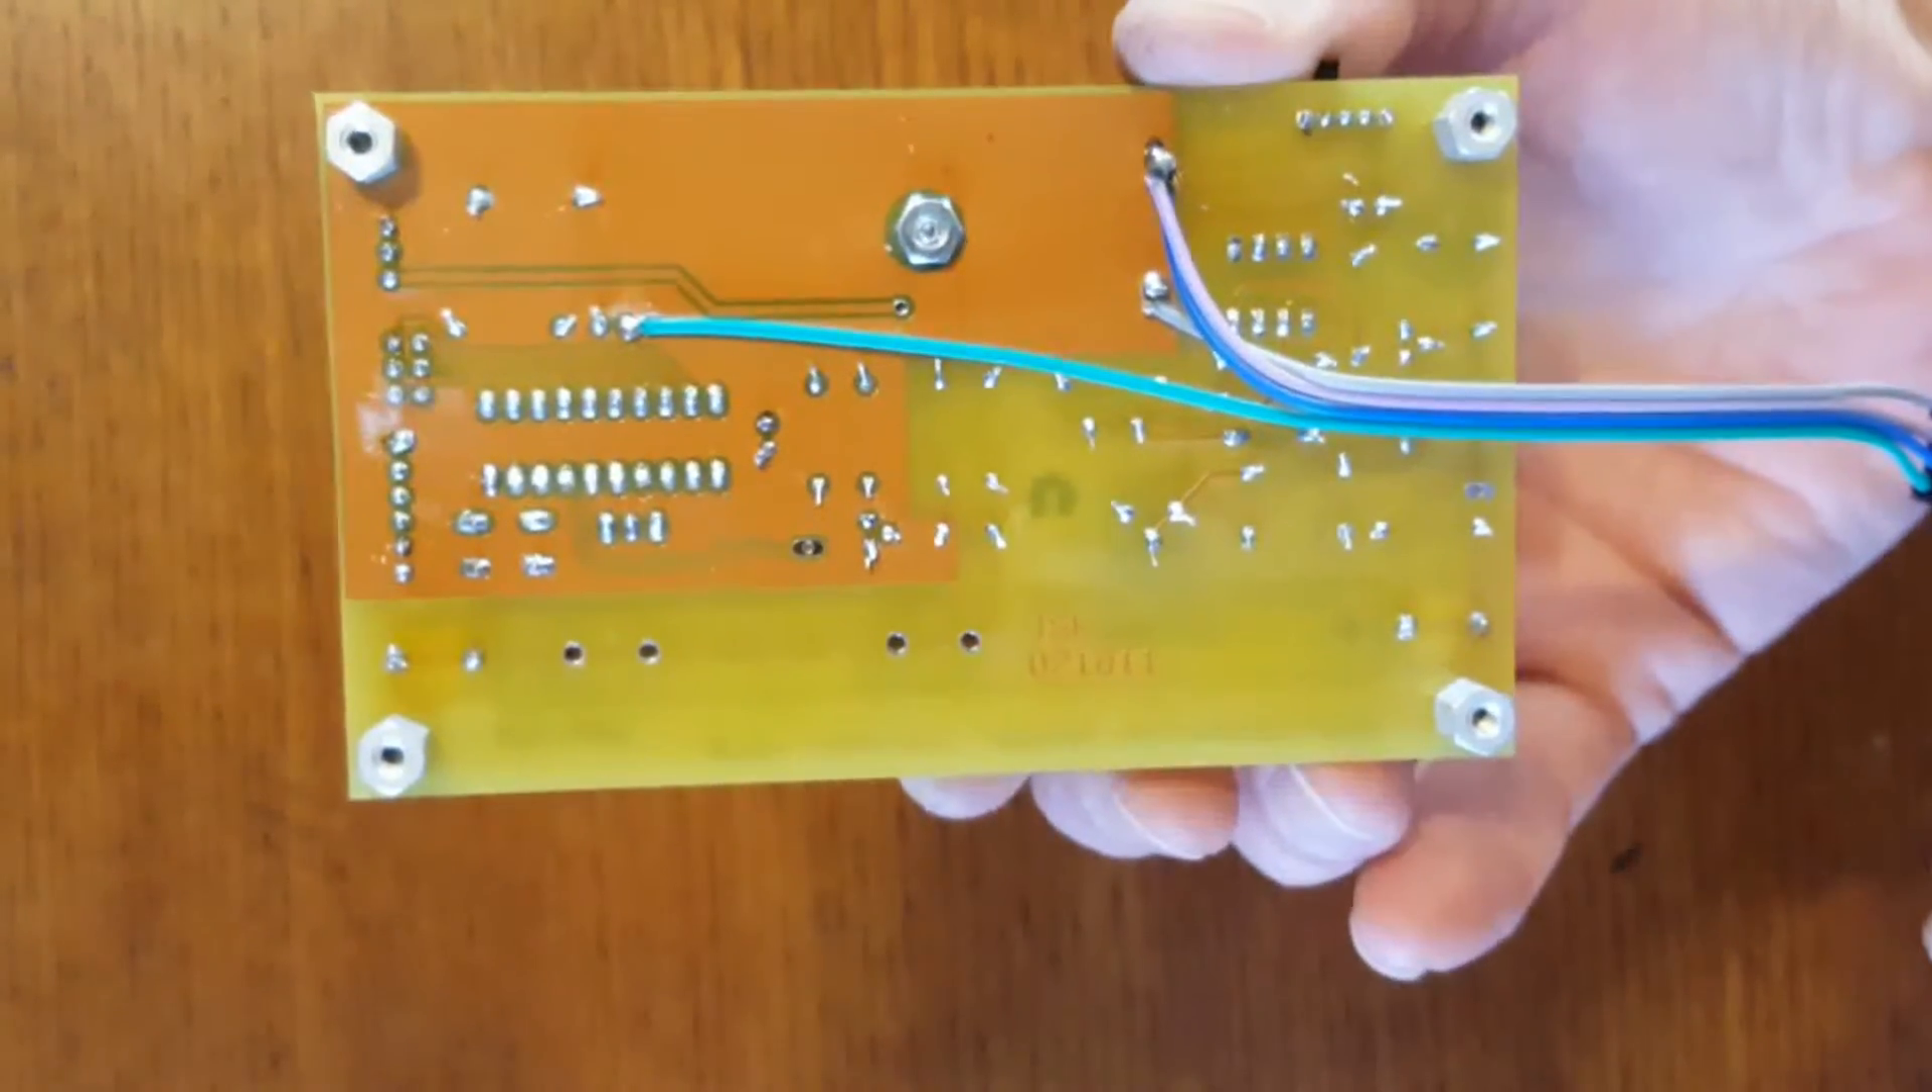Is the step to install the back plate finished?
No.